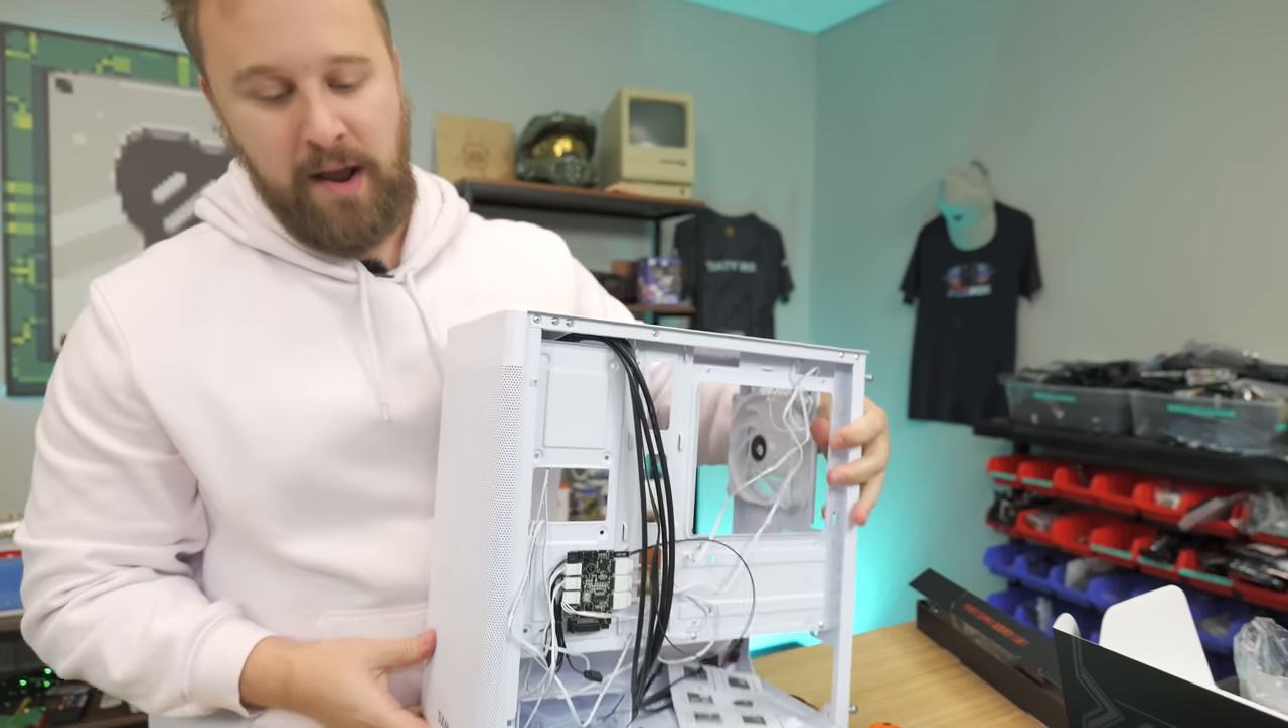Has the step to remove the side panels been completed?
Yes.